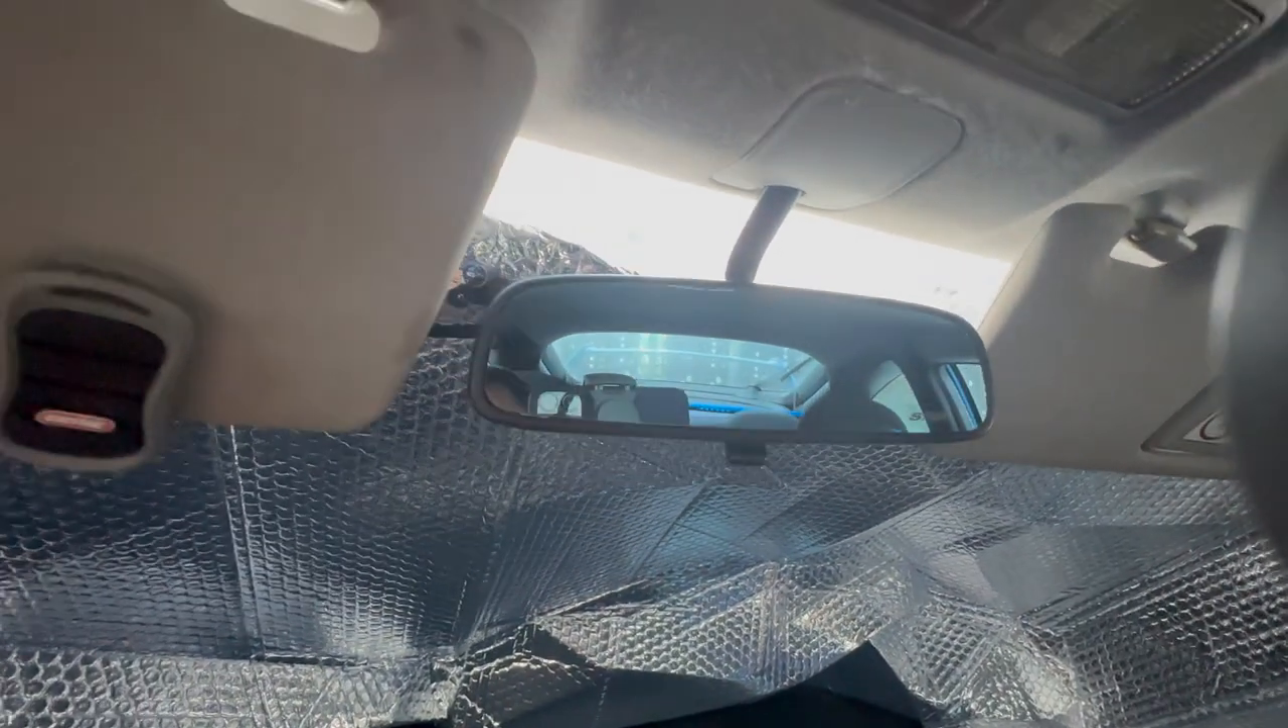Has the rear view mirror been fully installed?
Yes.